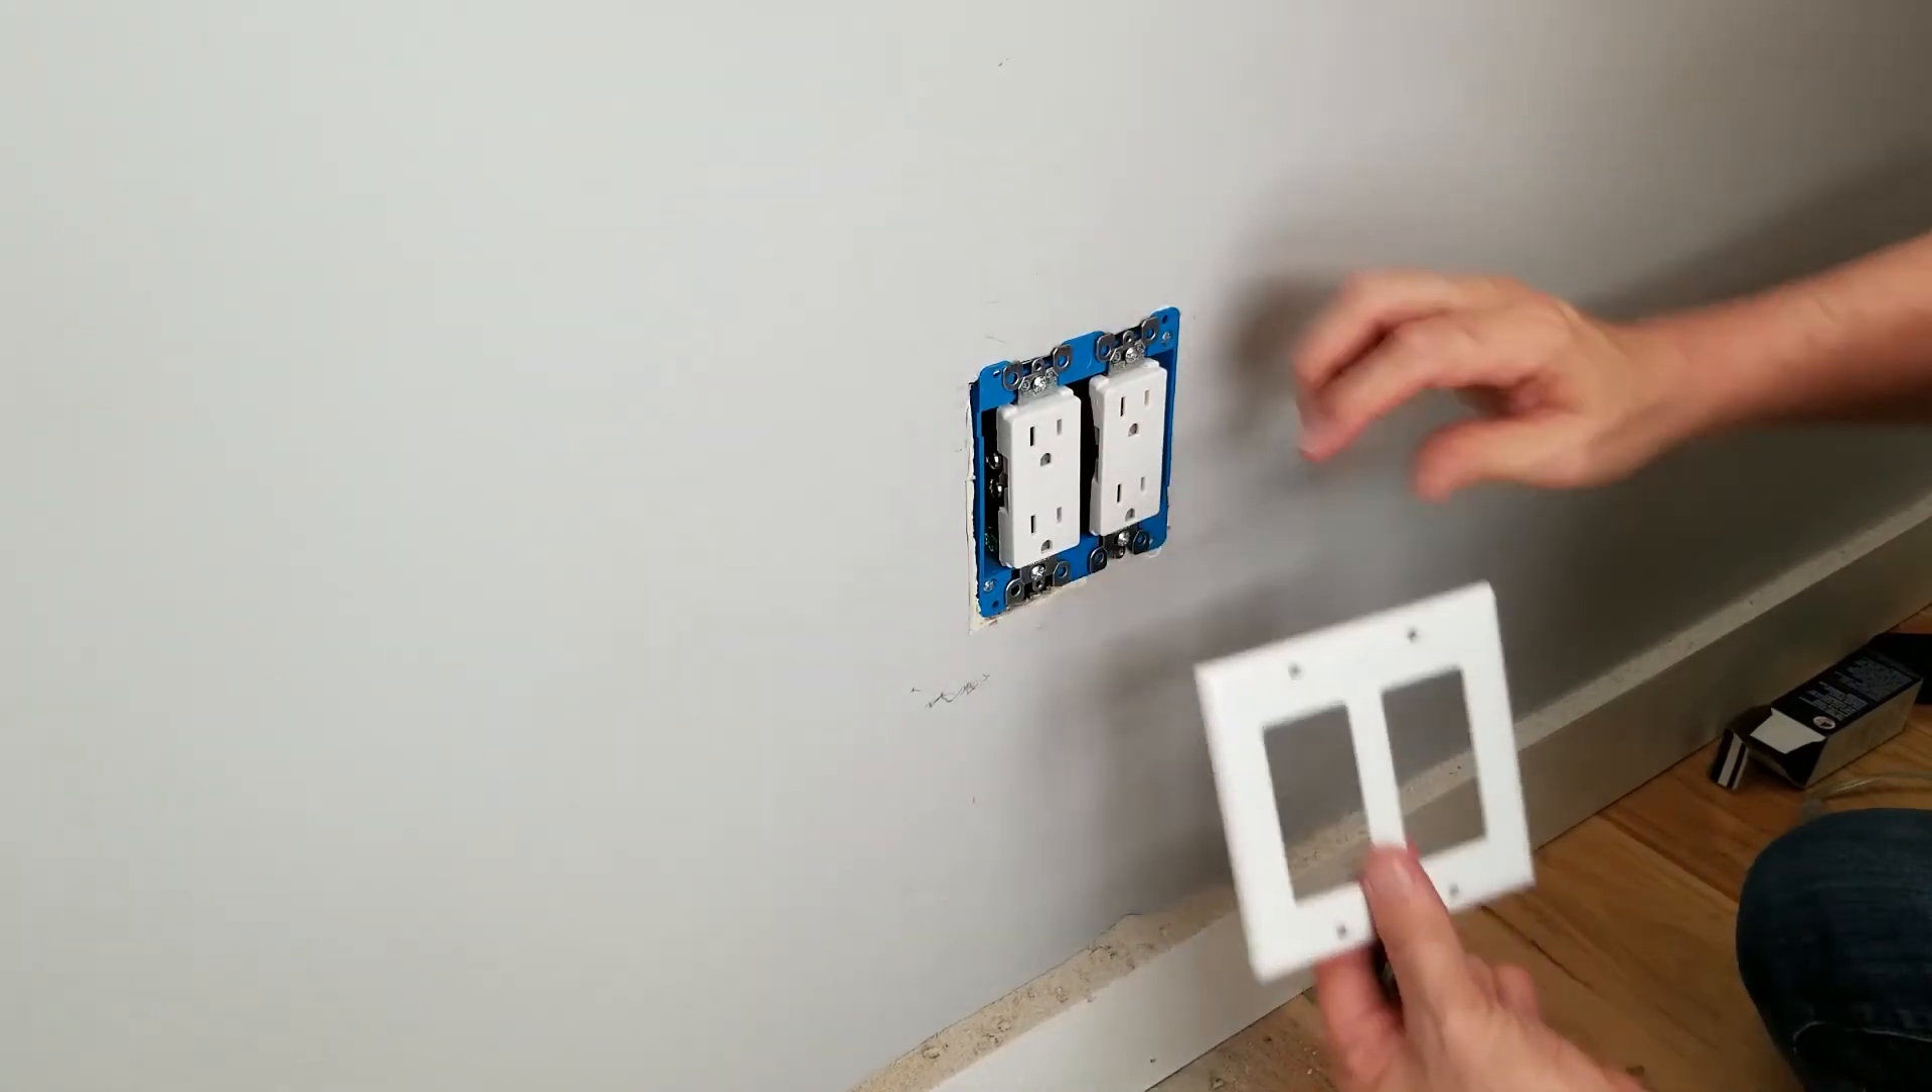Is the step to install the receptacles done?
Yes.